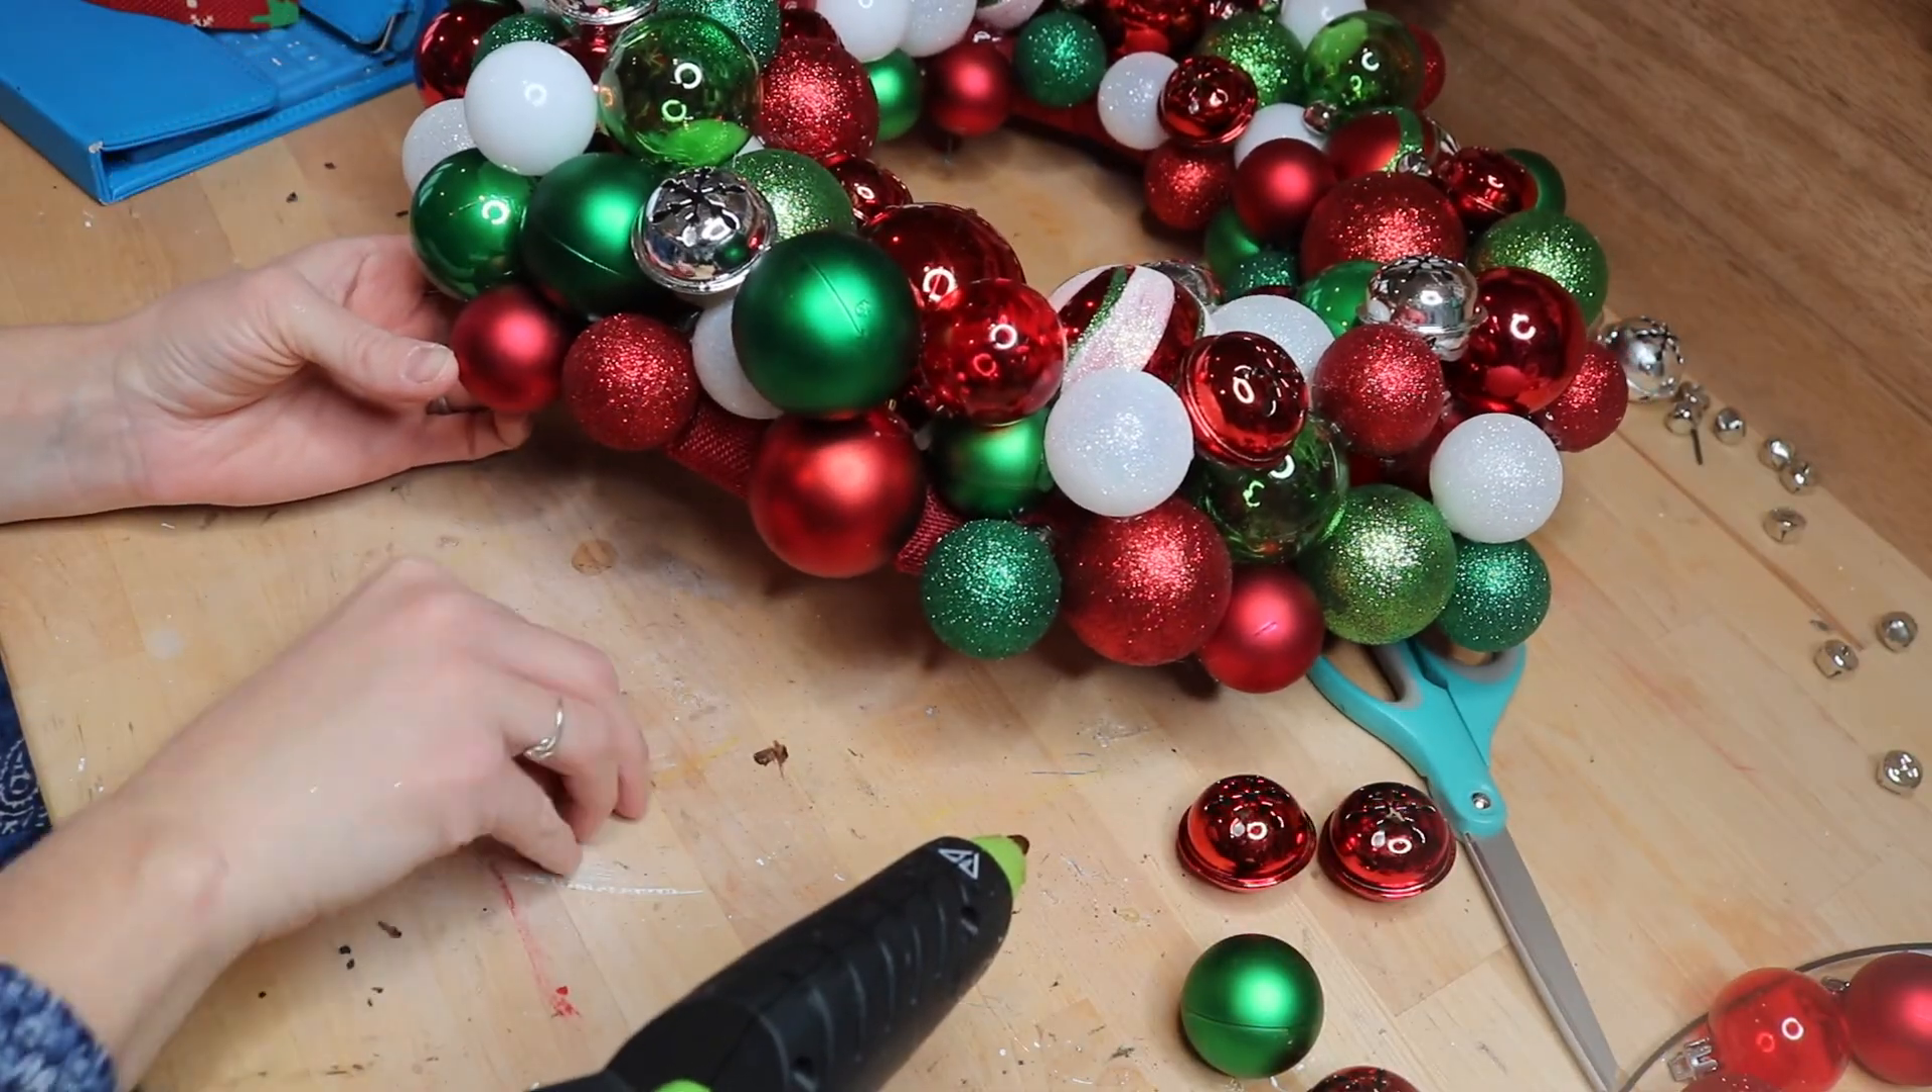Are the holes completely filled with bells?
No.